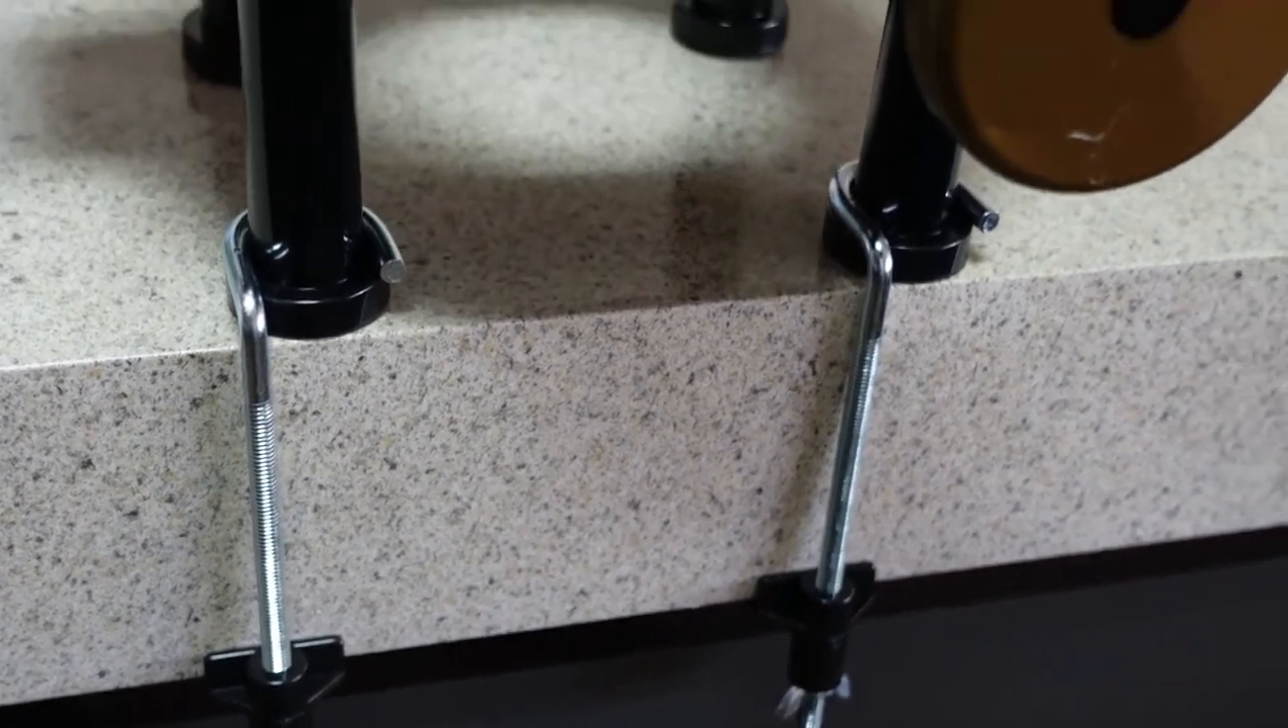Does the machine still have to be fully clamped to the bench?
No.